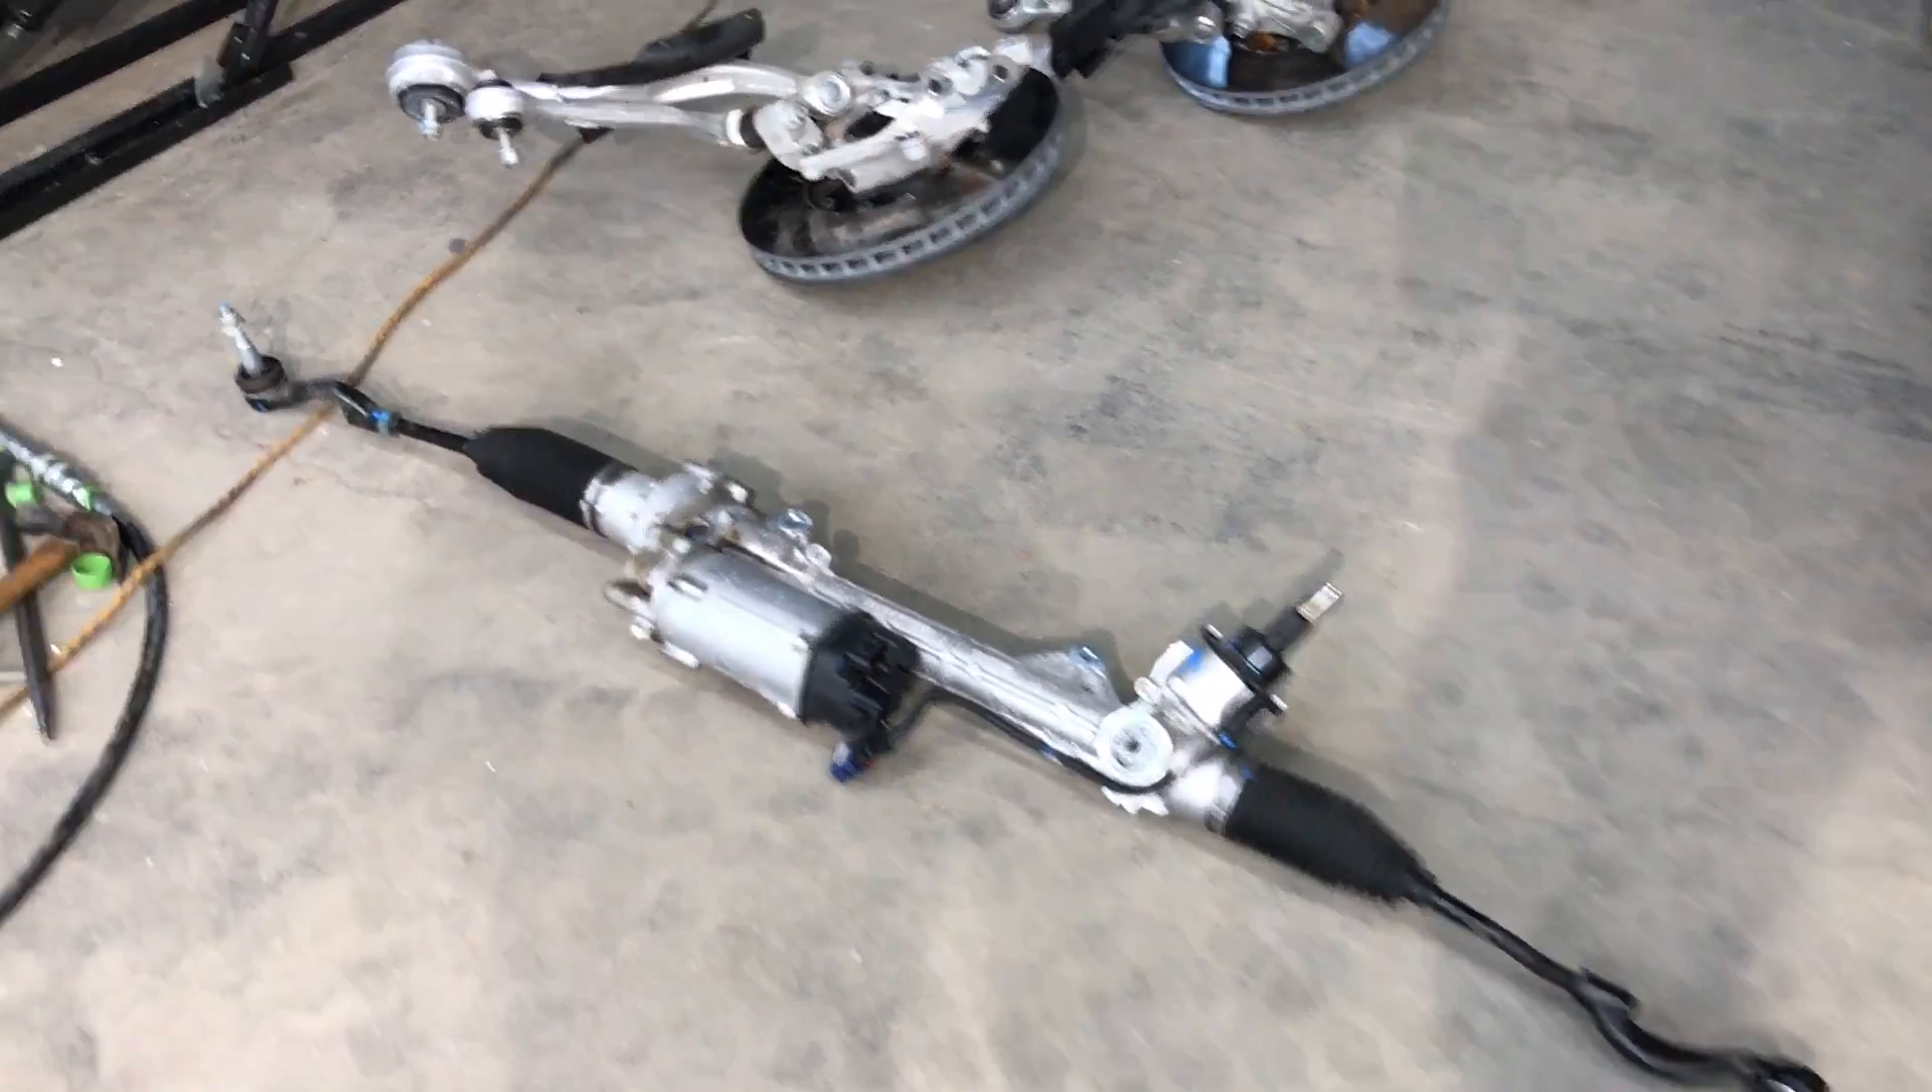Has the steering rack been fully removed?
Yes.